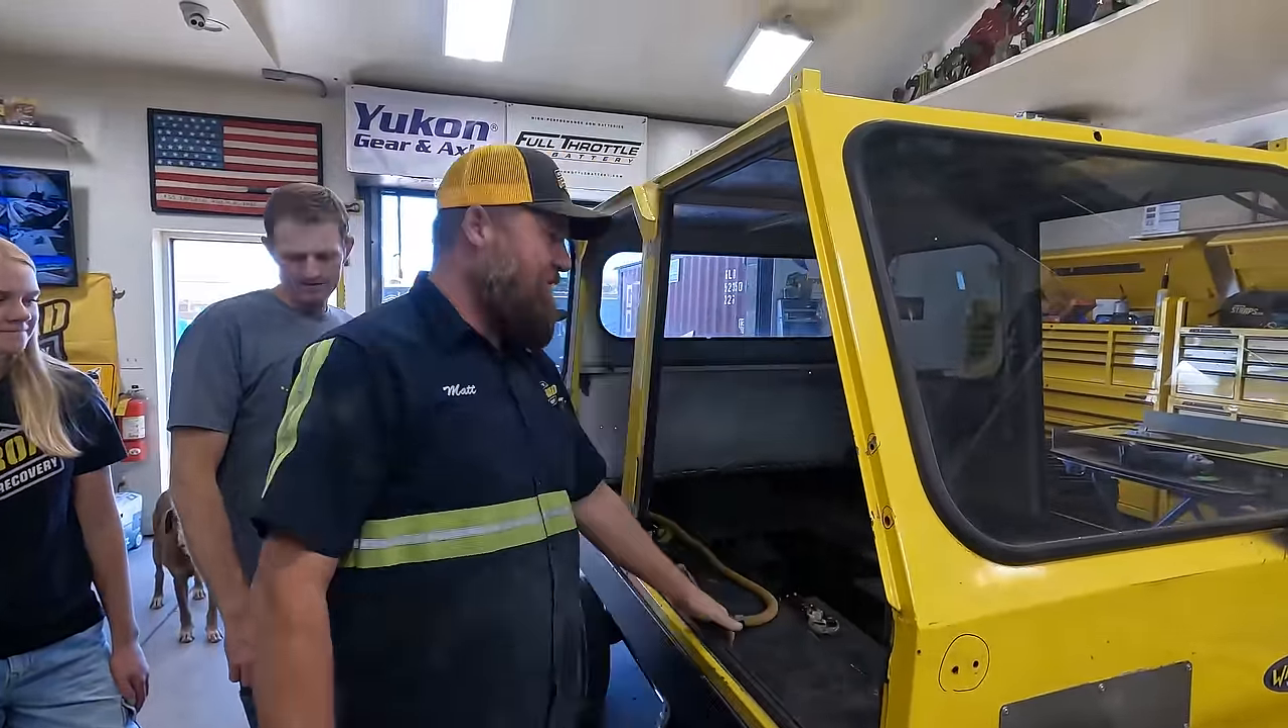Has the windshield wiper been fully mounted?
No.